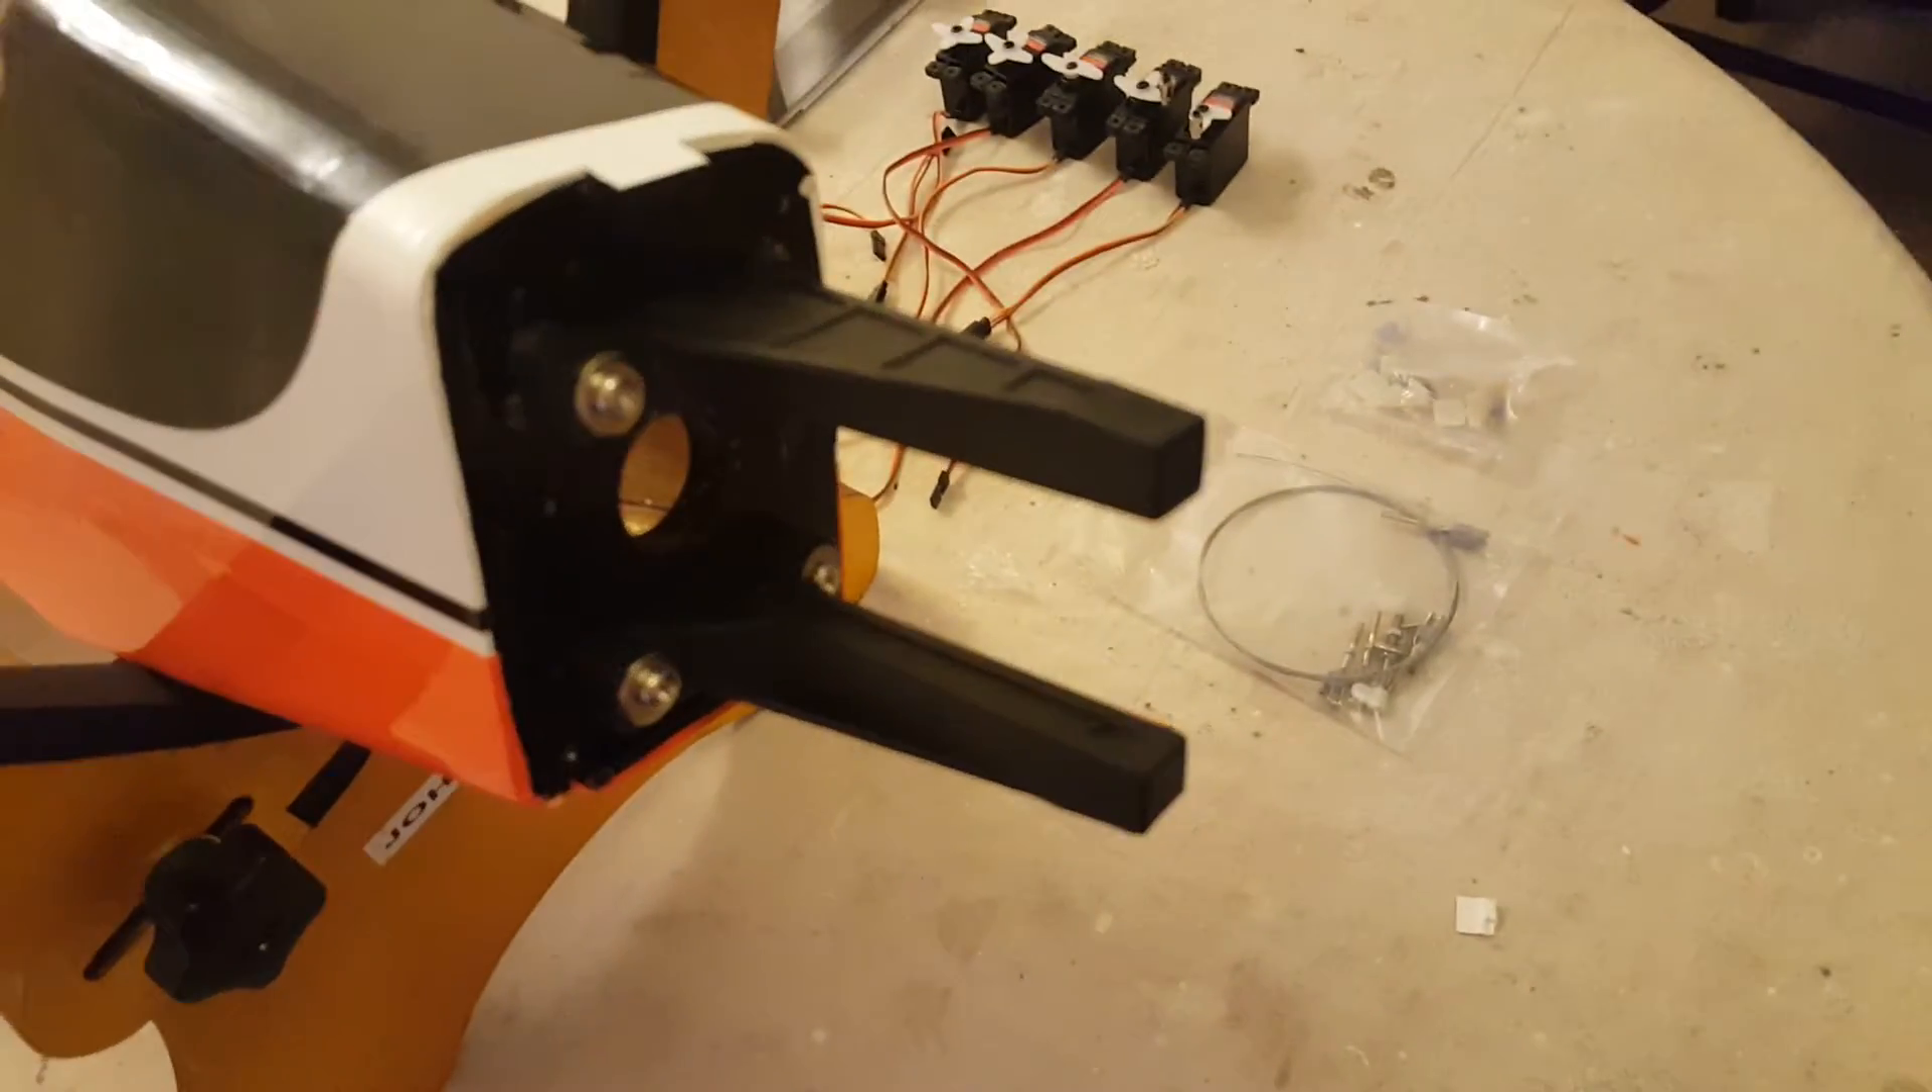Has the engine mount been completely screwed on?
Yes.